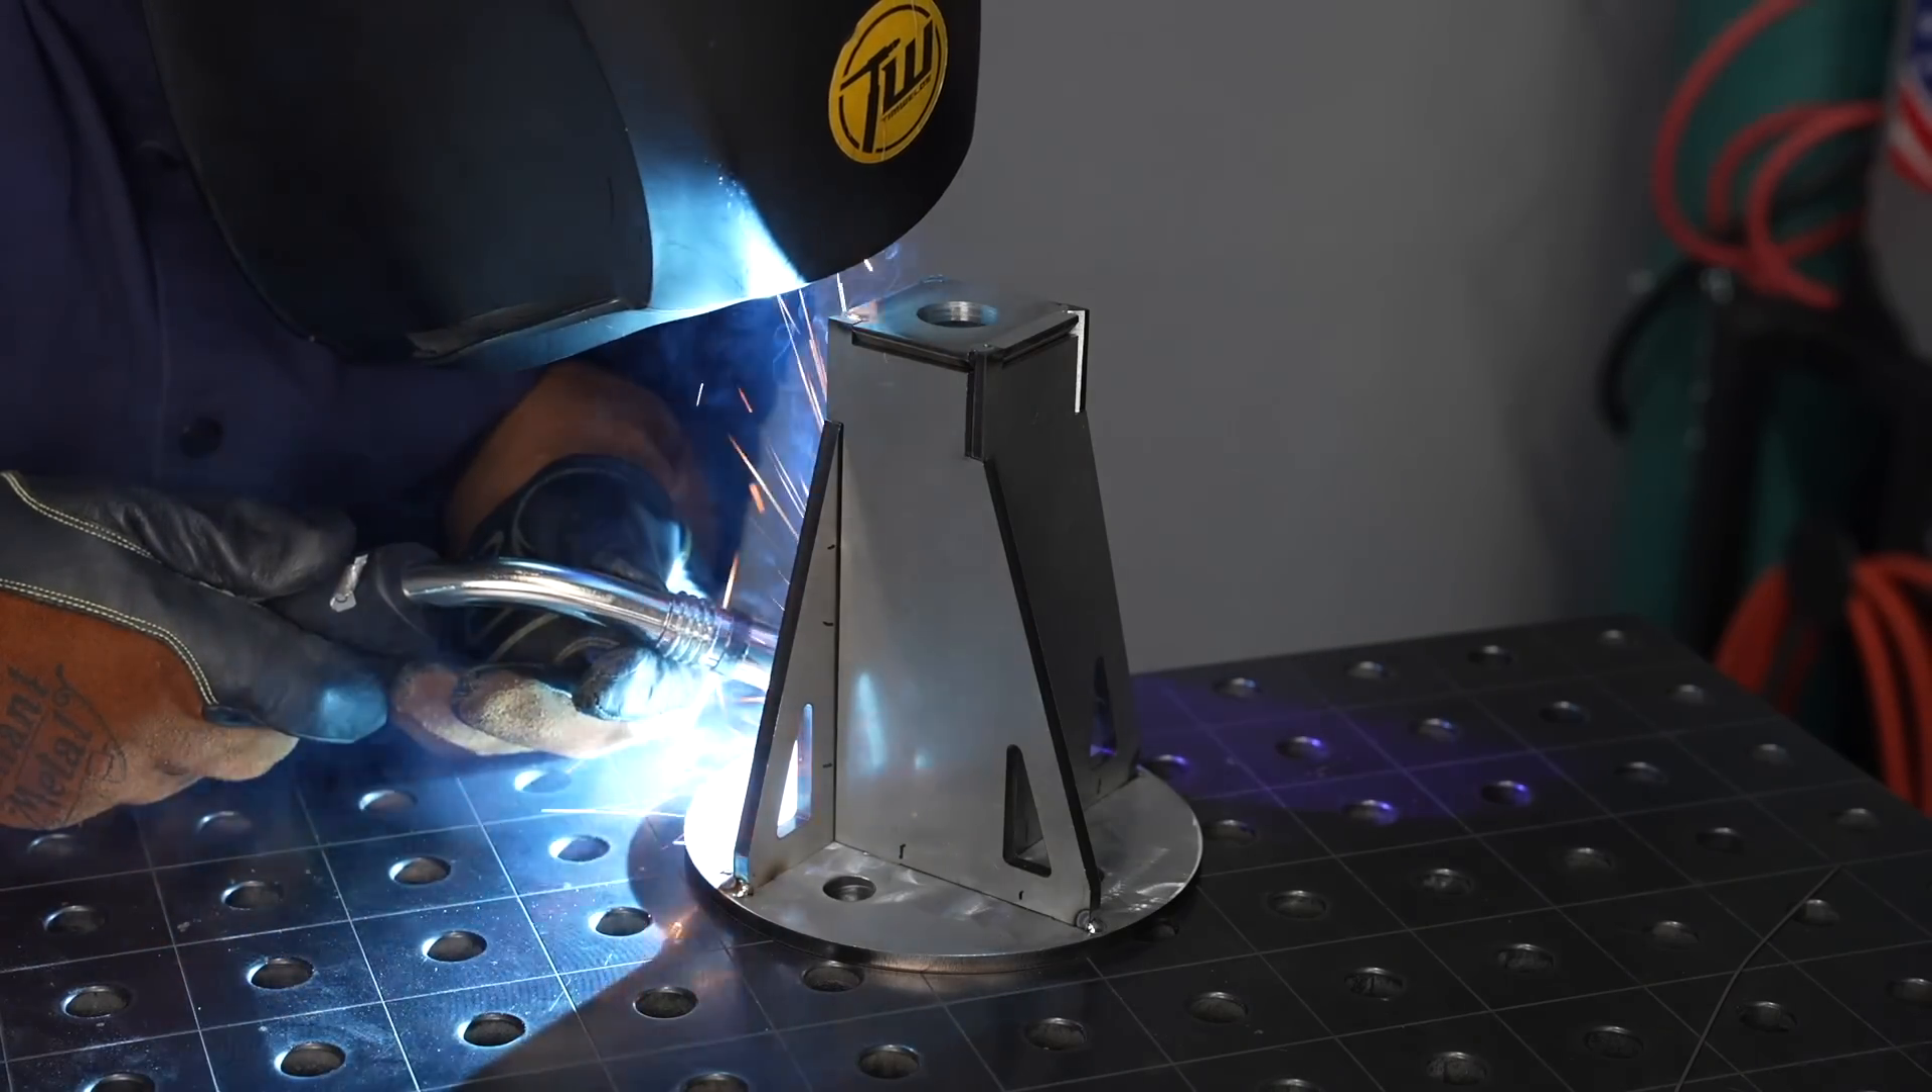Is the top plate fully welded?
No.